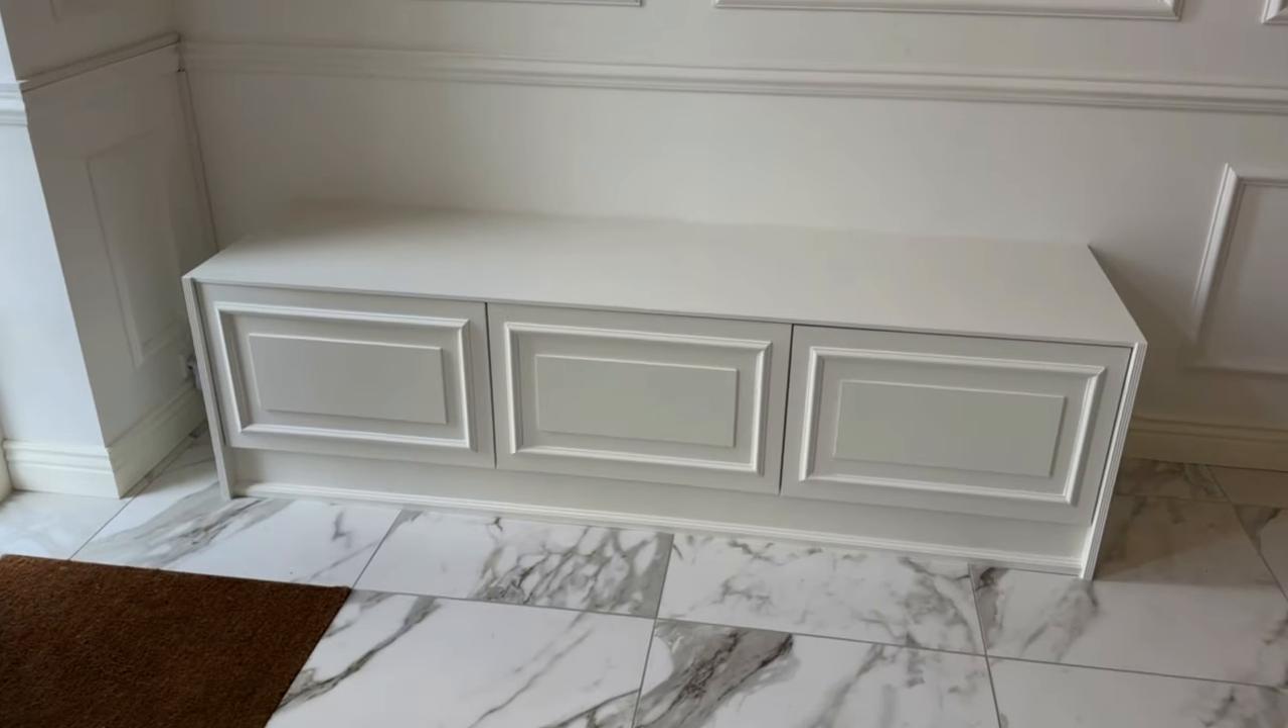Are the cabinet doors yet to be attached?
No.